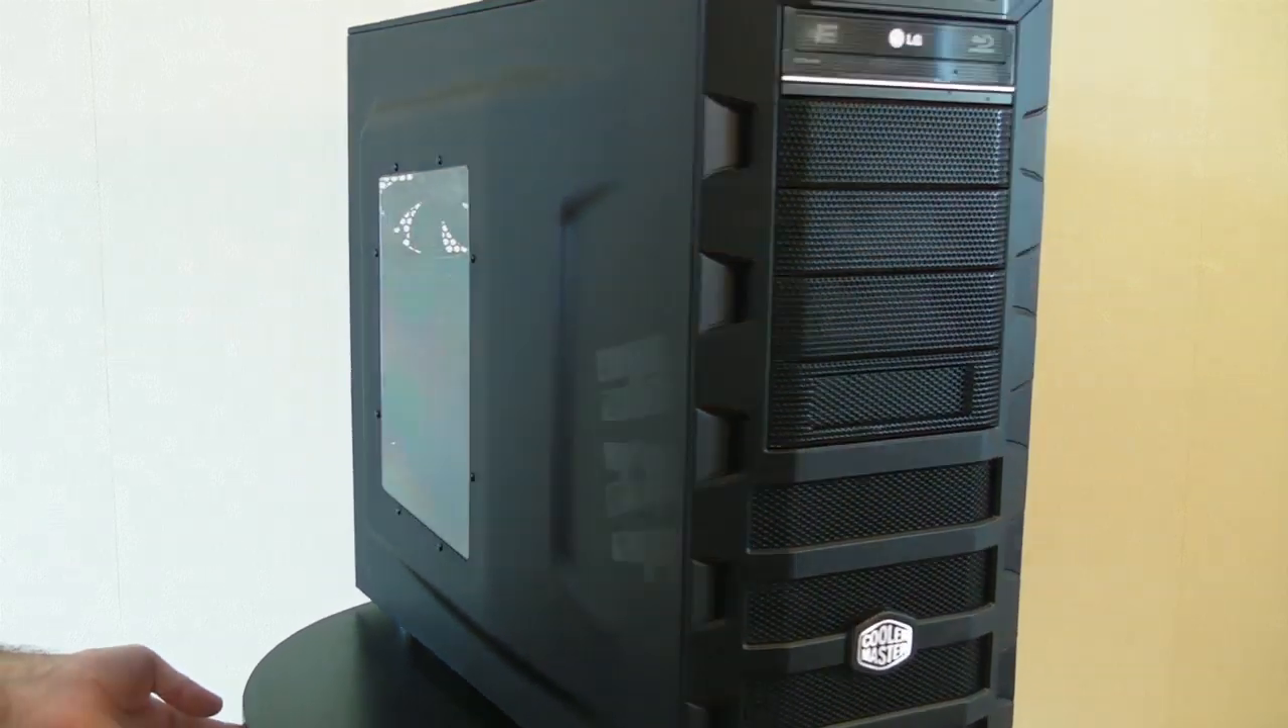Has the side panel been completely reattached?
Yes.